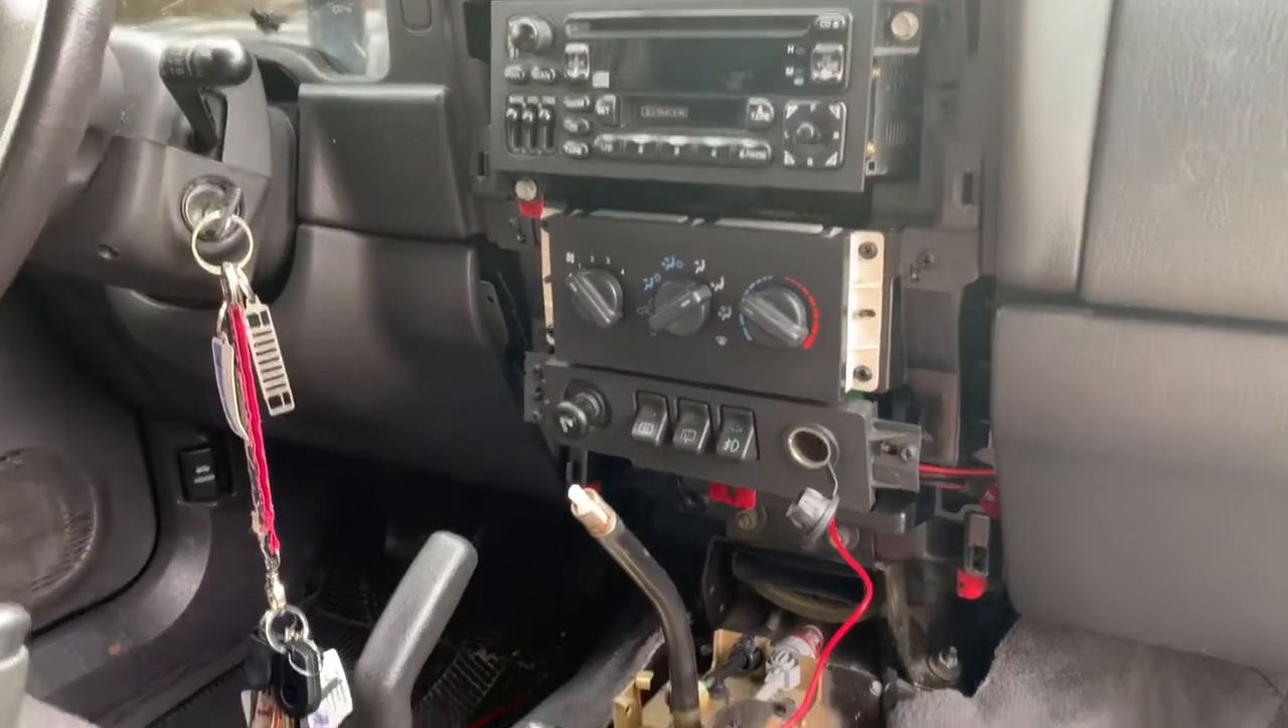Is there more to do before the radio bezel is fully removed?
No.